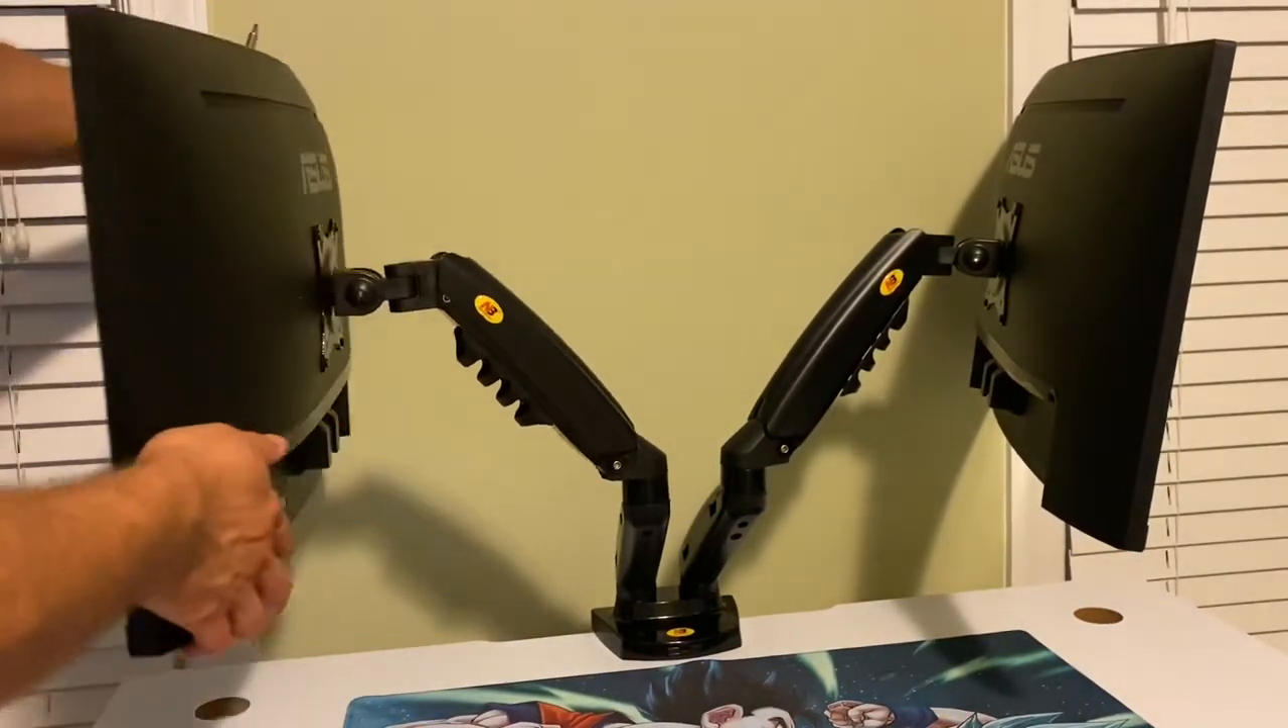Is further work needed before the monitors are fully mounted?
No.